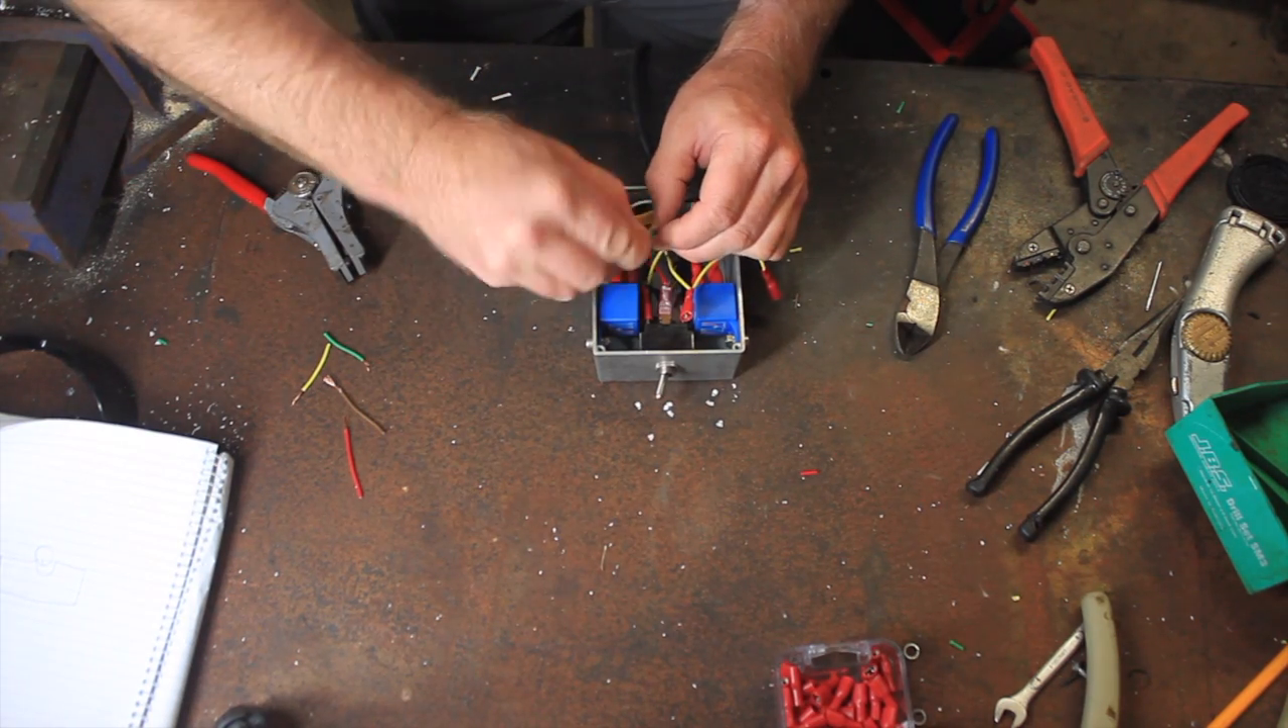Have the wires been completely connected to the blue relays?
No.